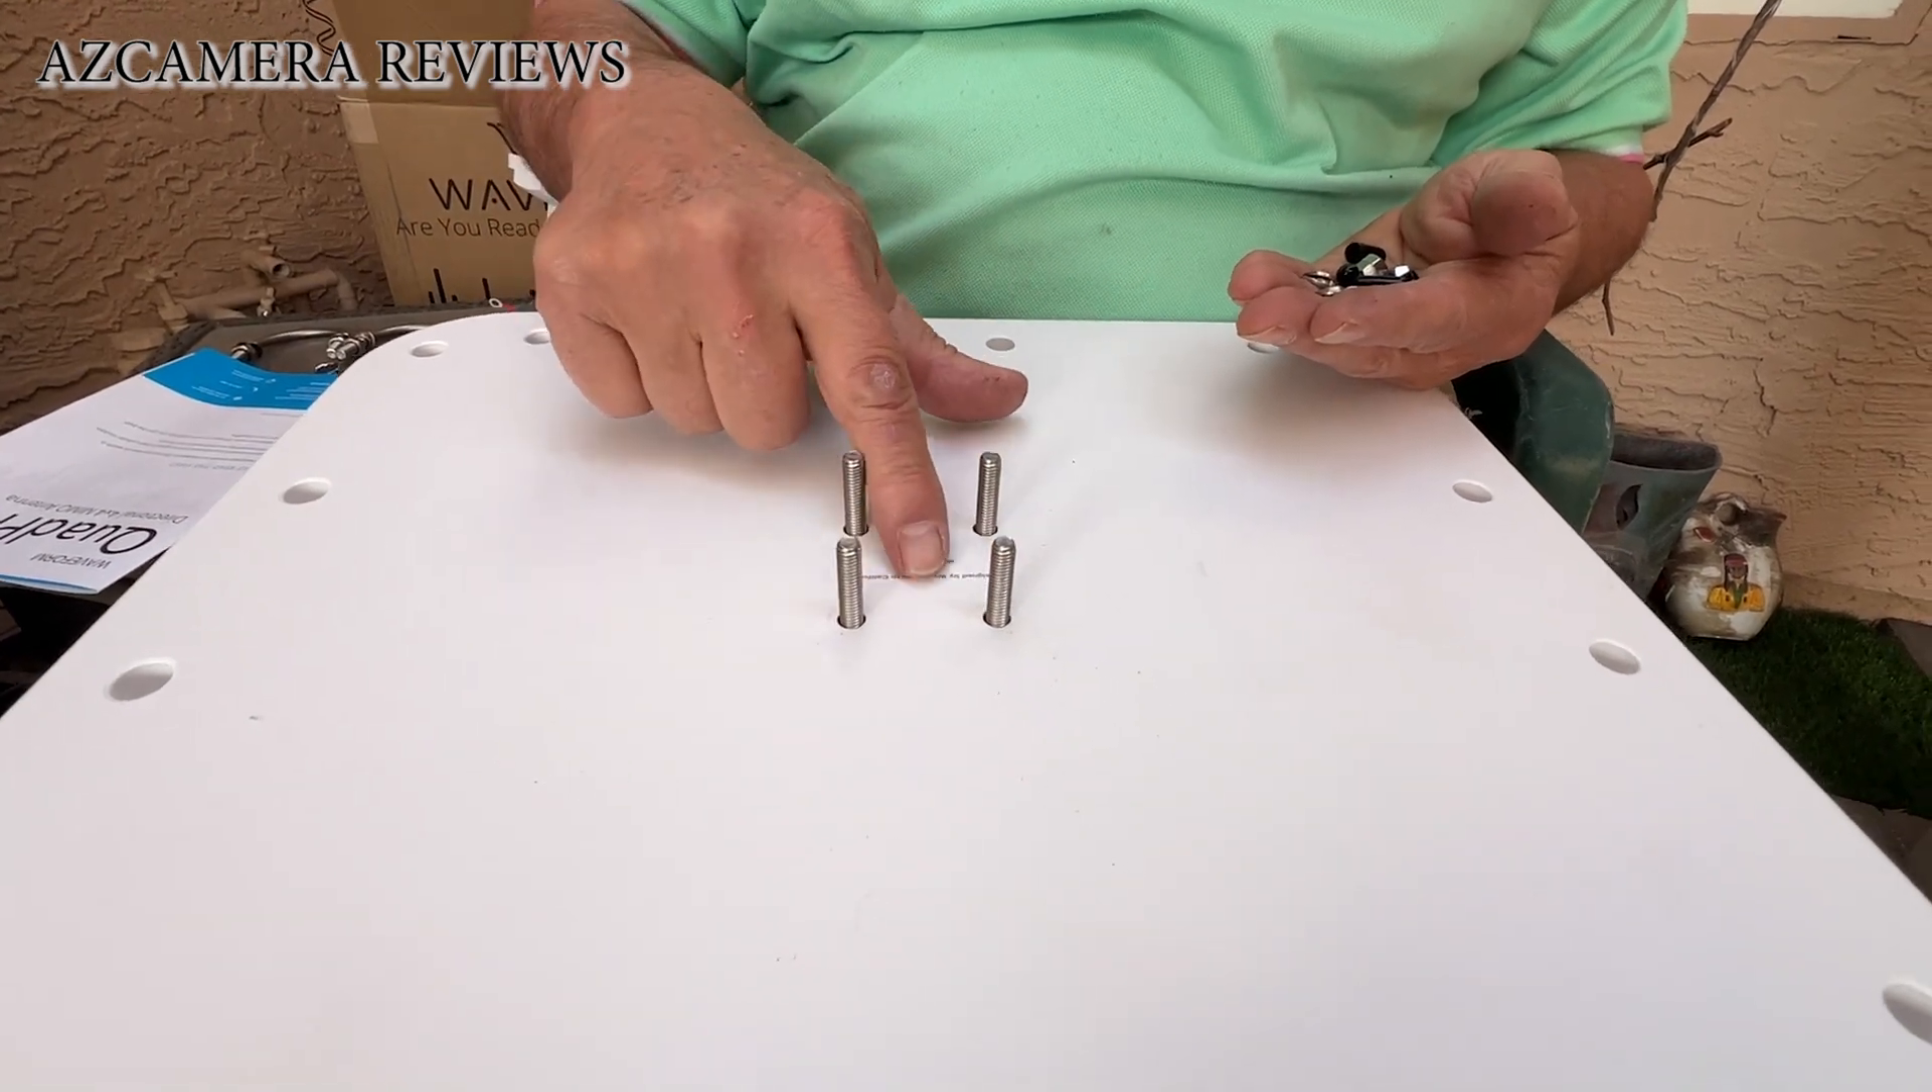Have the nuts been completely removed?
Yes.